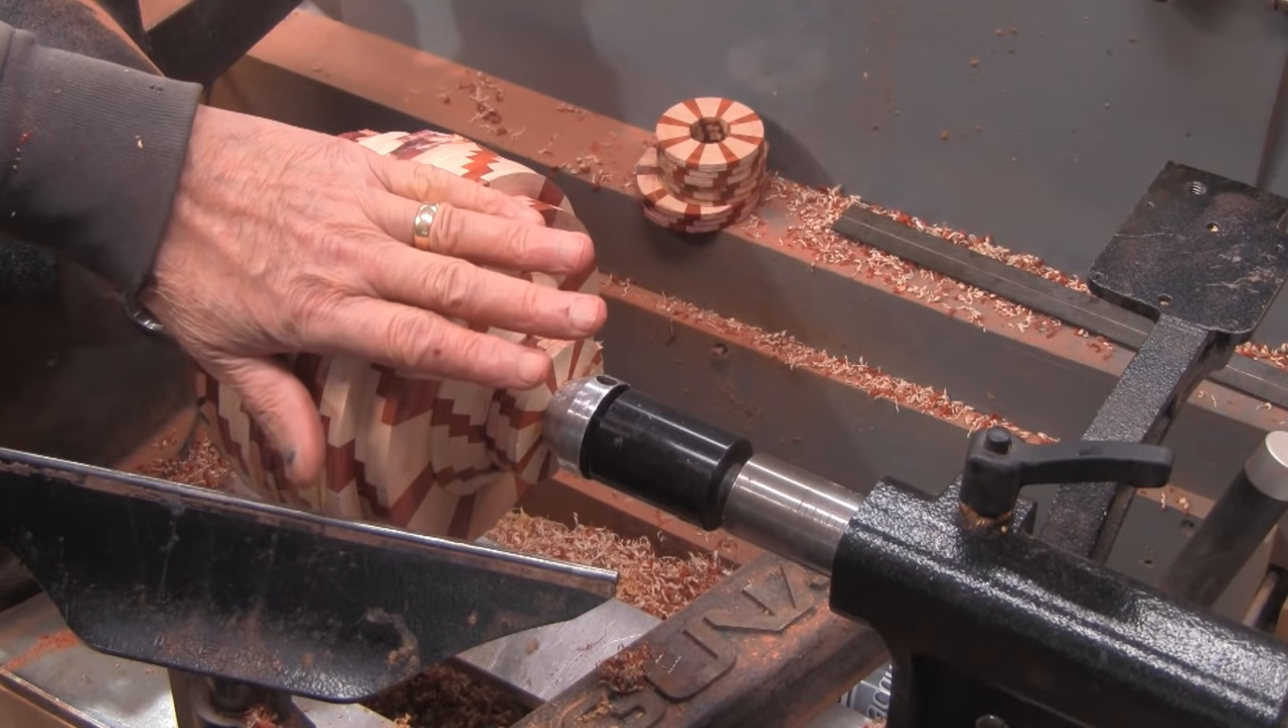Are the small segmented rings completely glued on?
No.